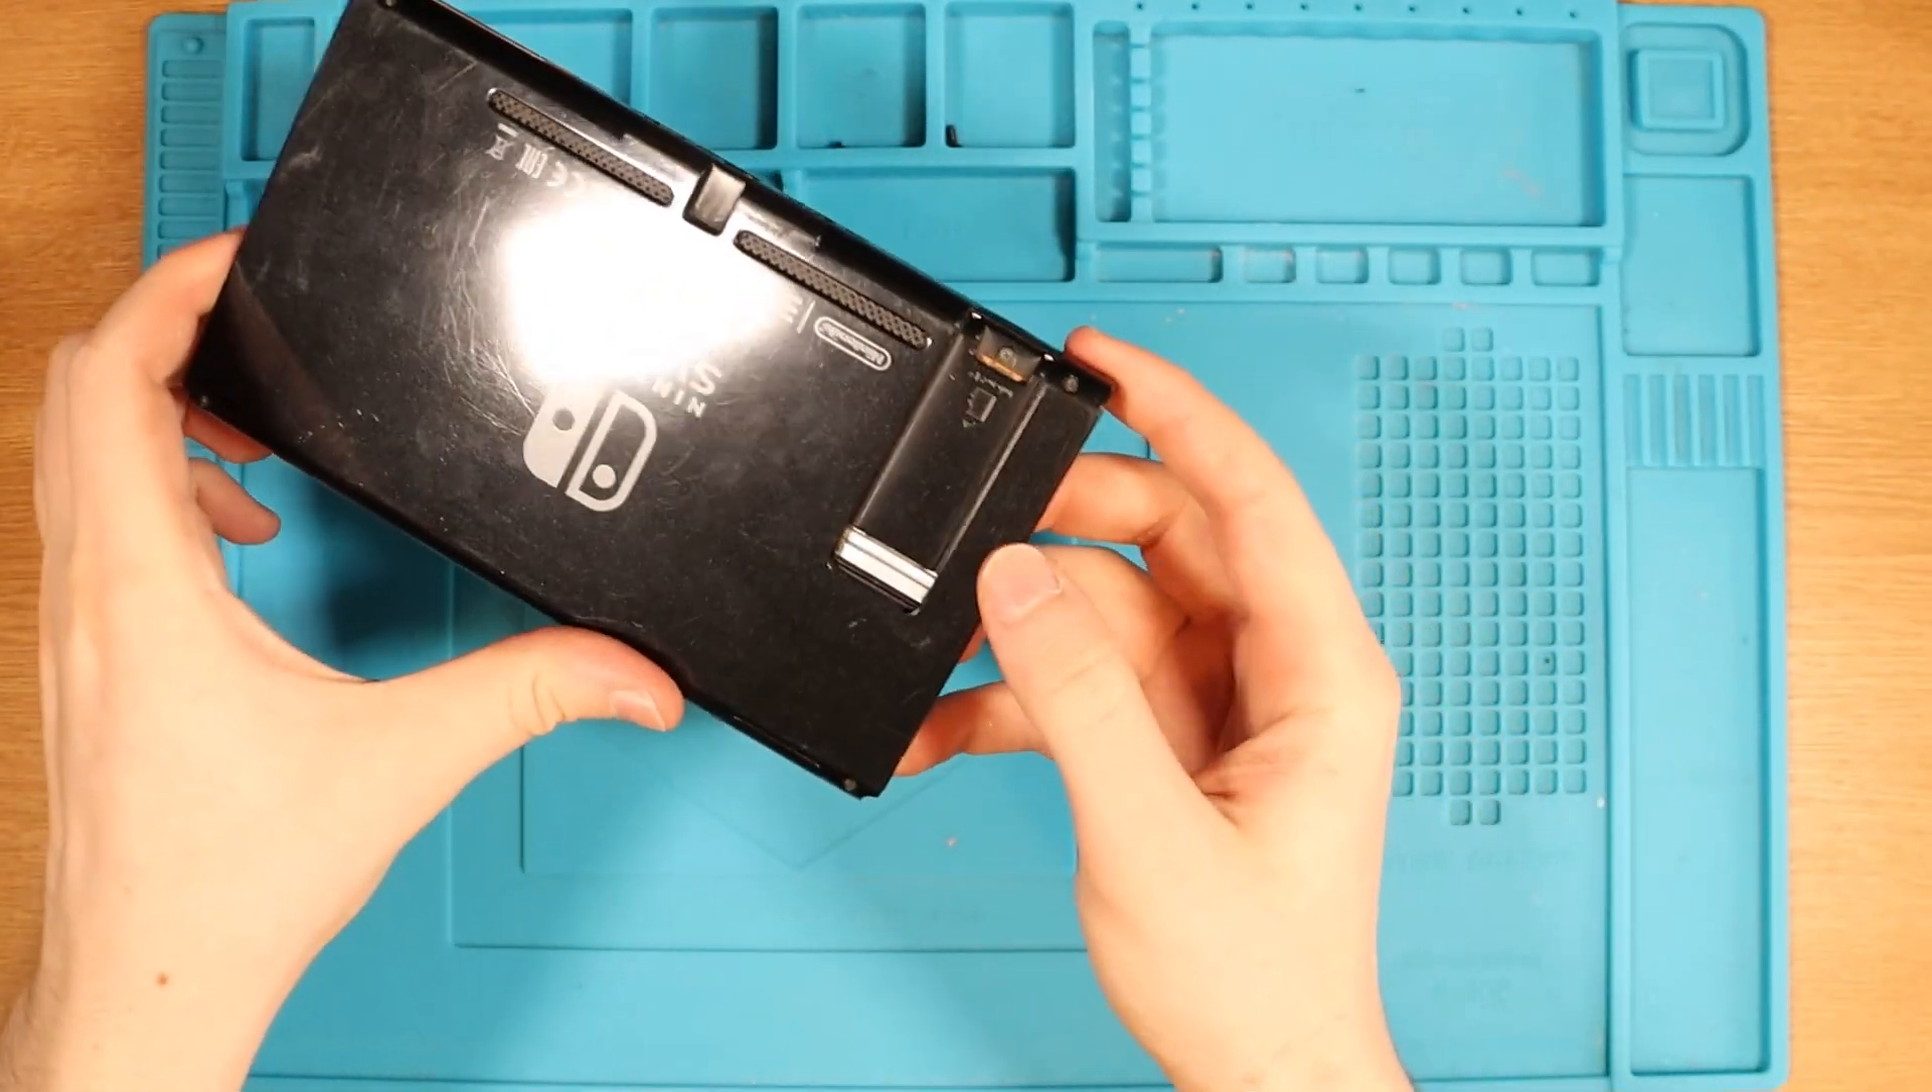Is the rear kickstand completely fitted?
No.